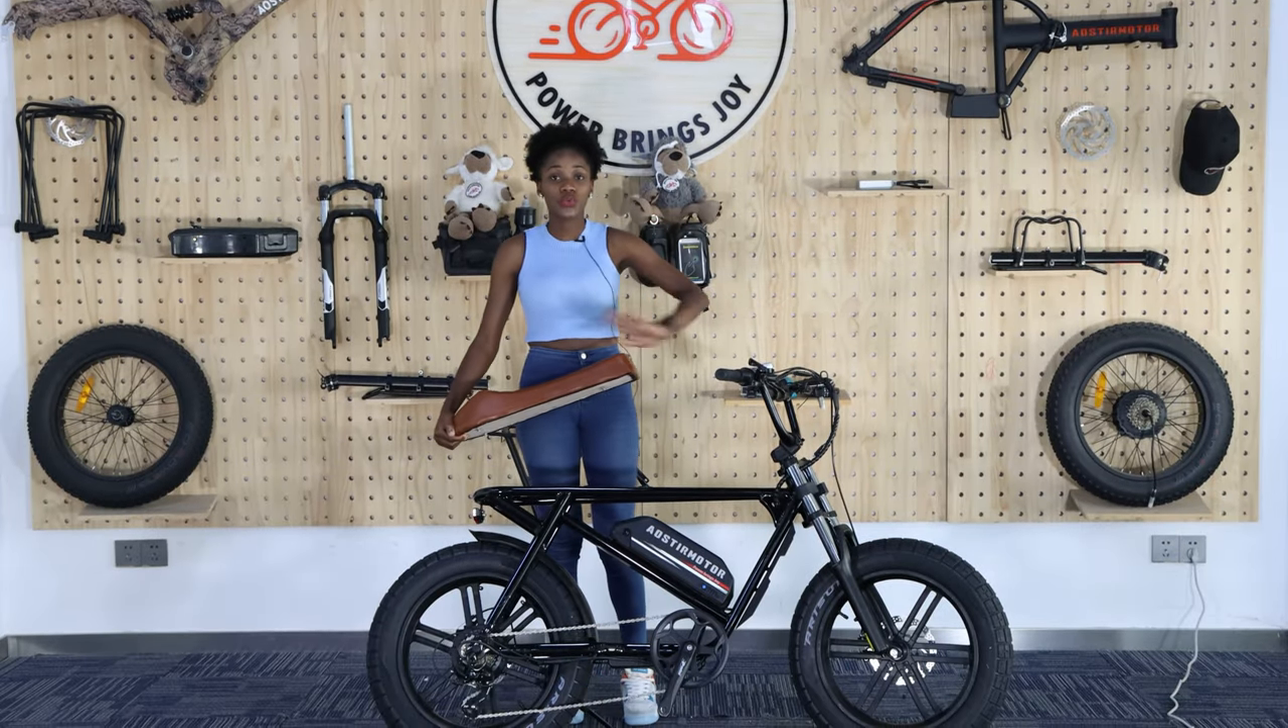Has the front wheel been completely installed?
Yes.